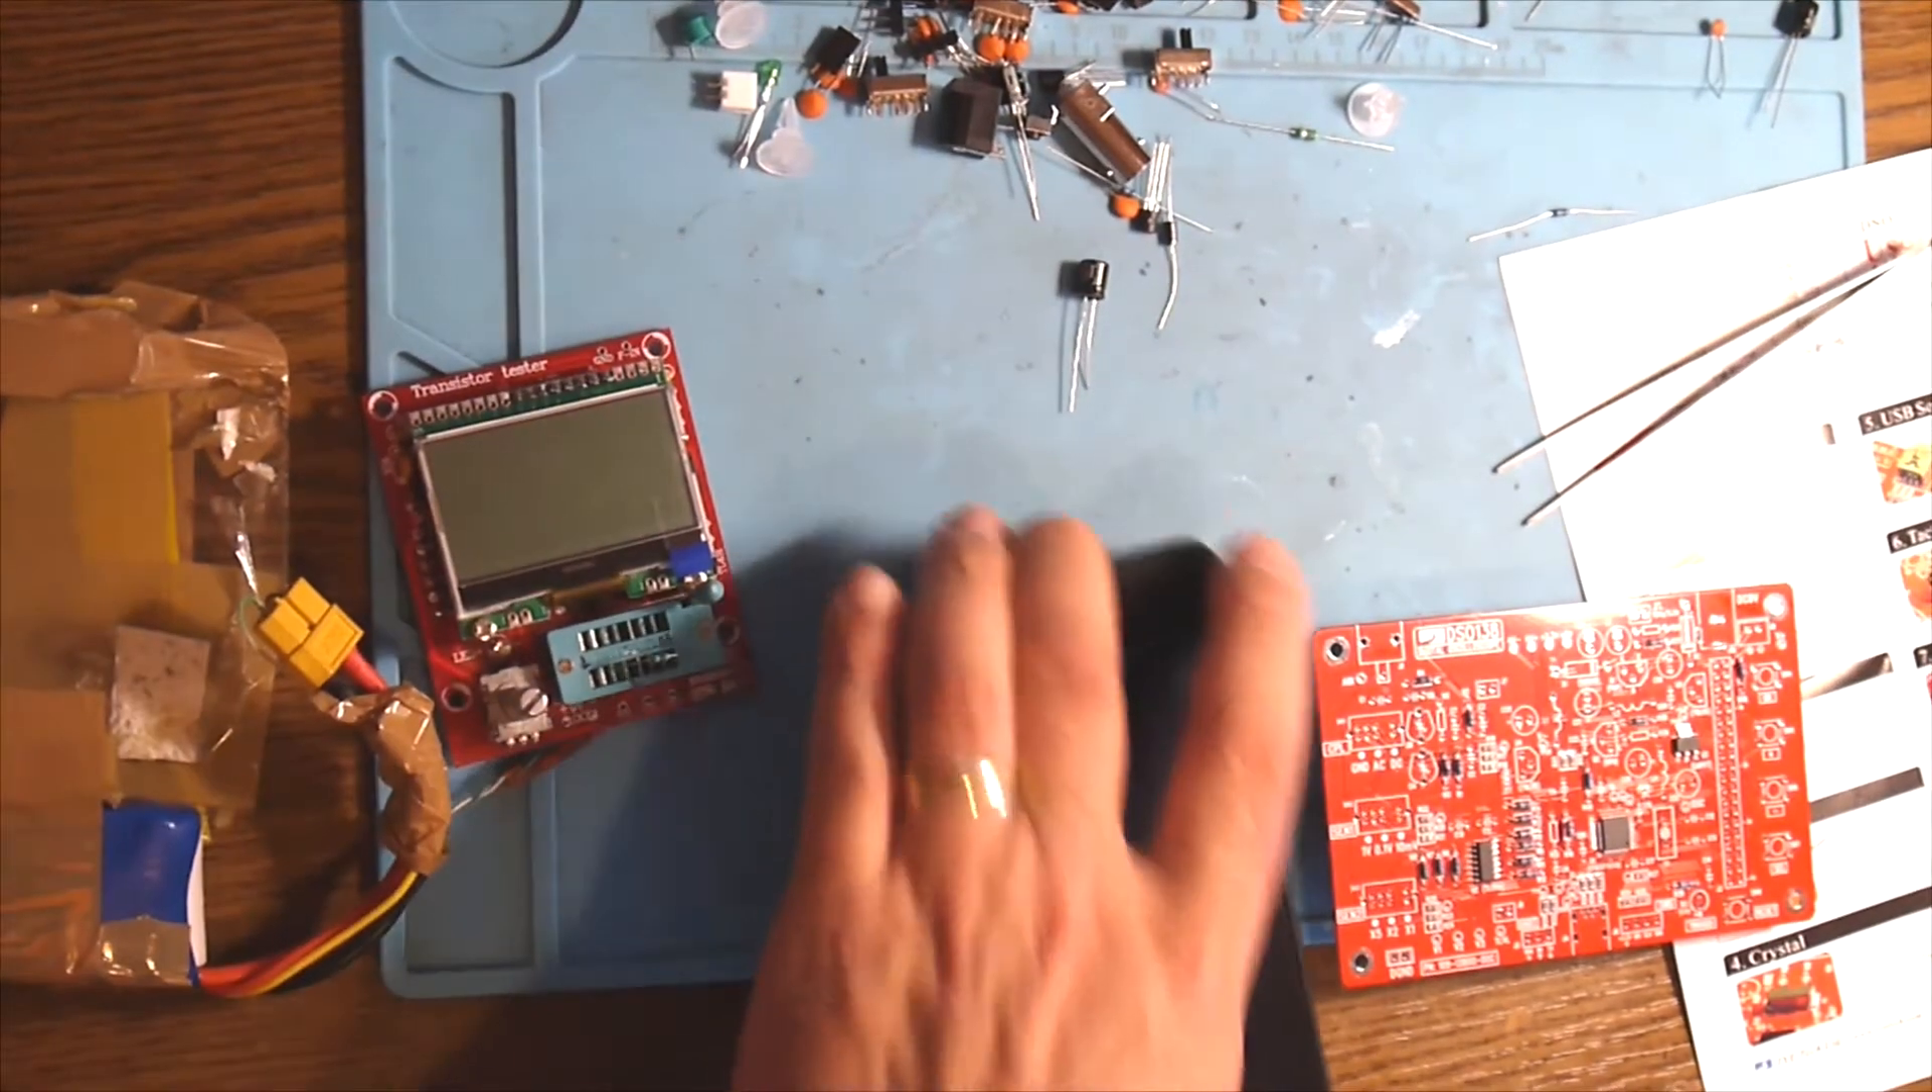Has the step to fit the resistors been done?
No.